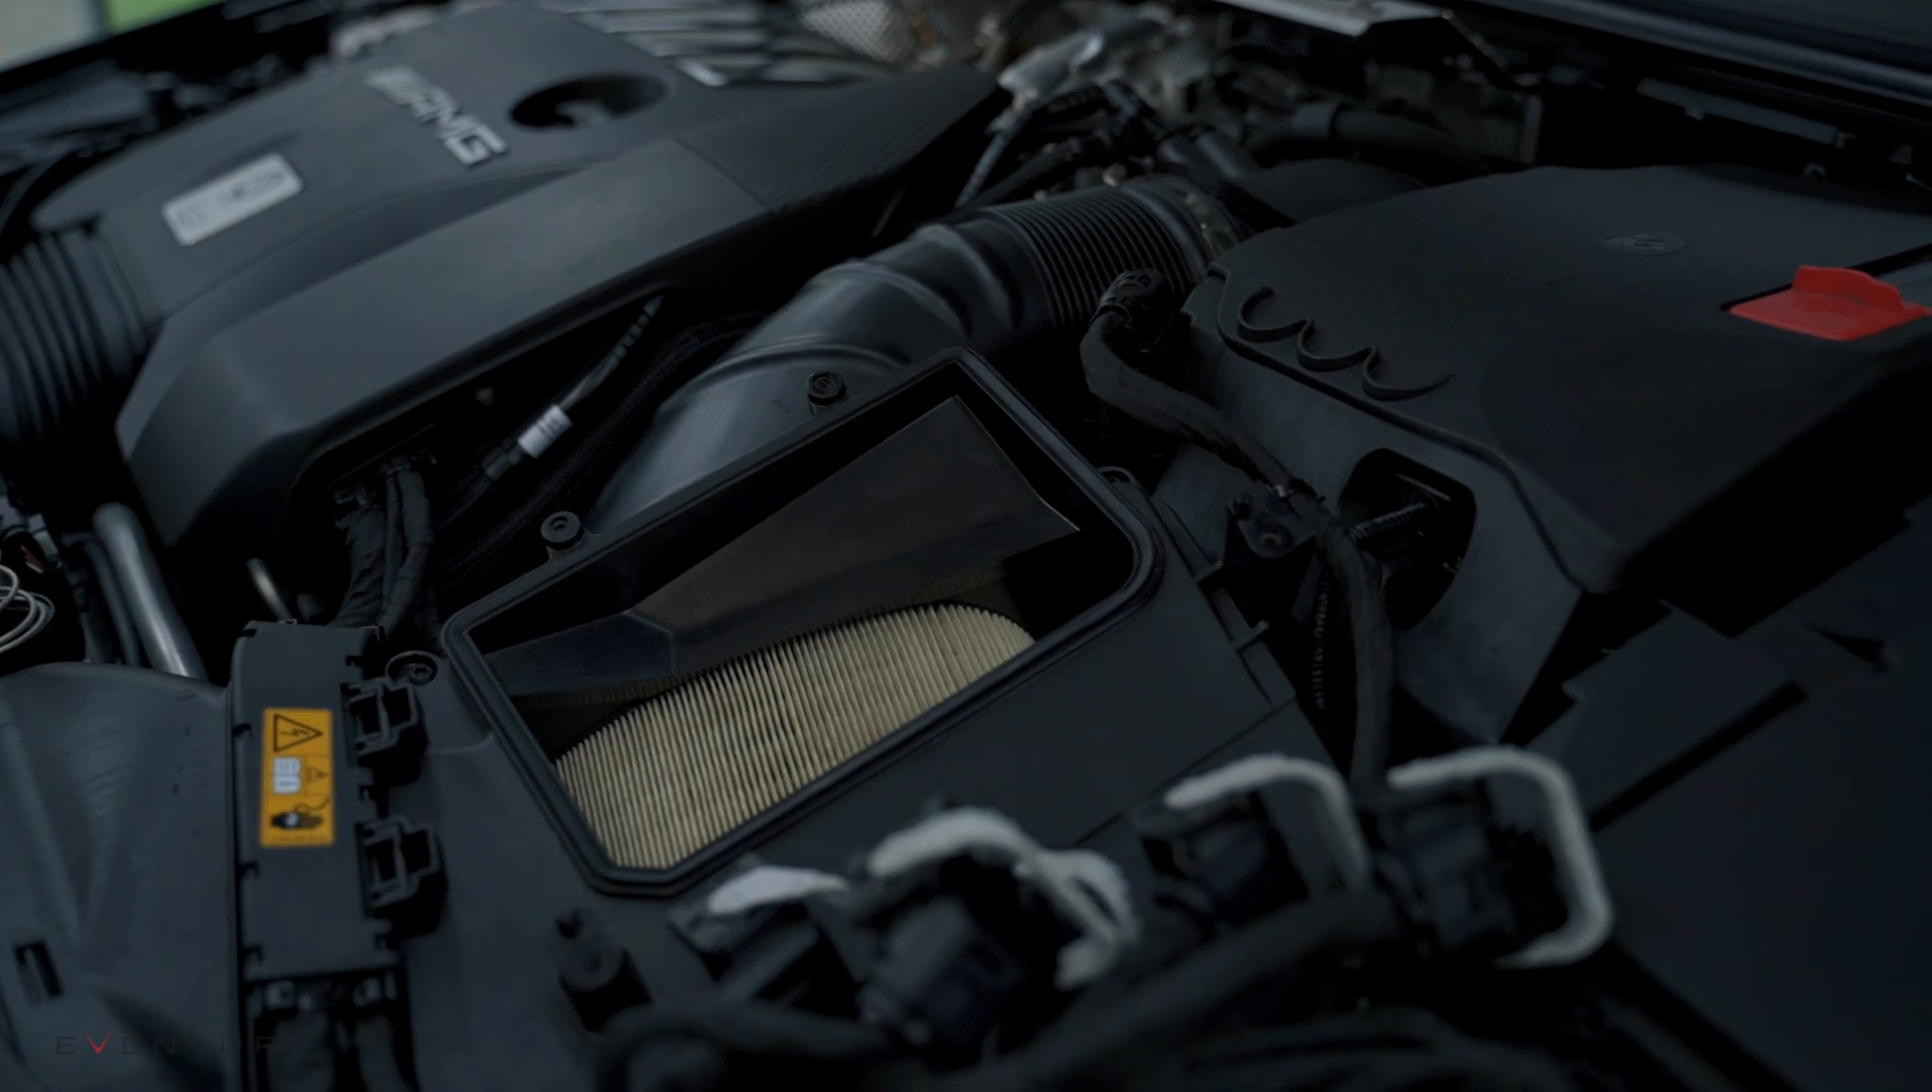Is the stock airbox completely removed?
No.